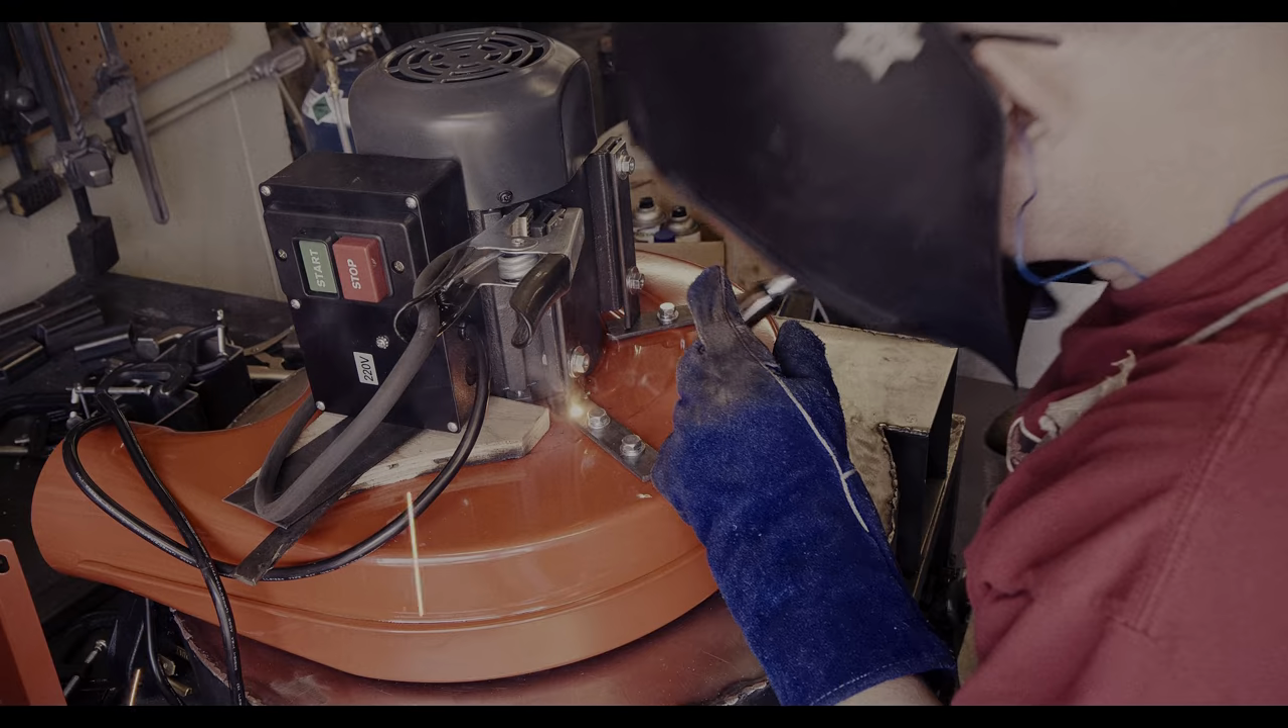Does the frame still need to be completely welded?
Yes.